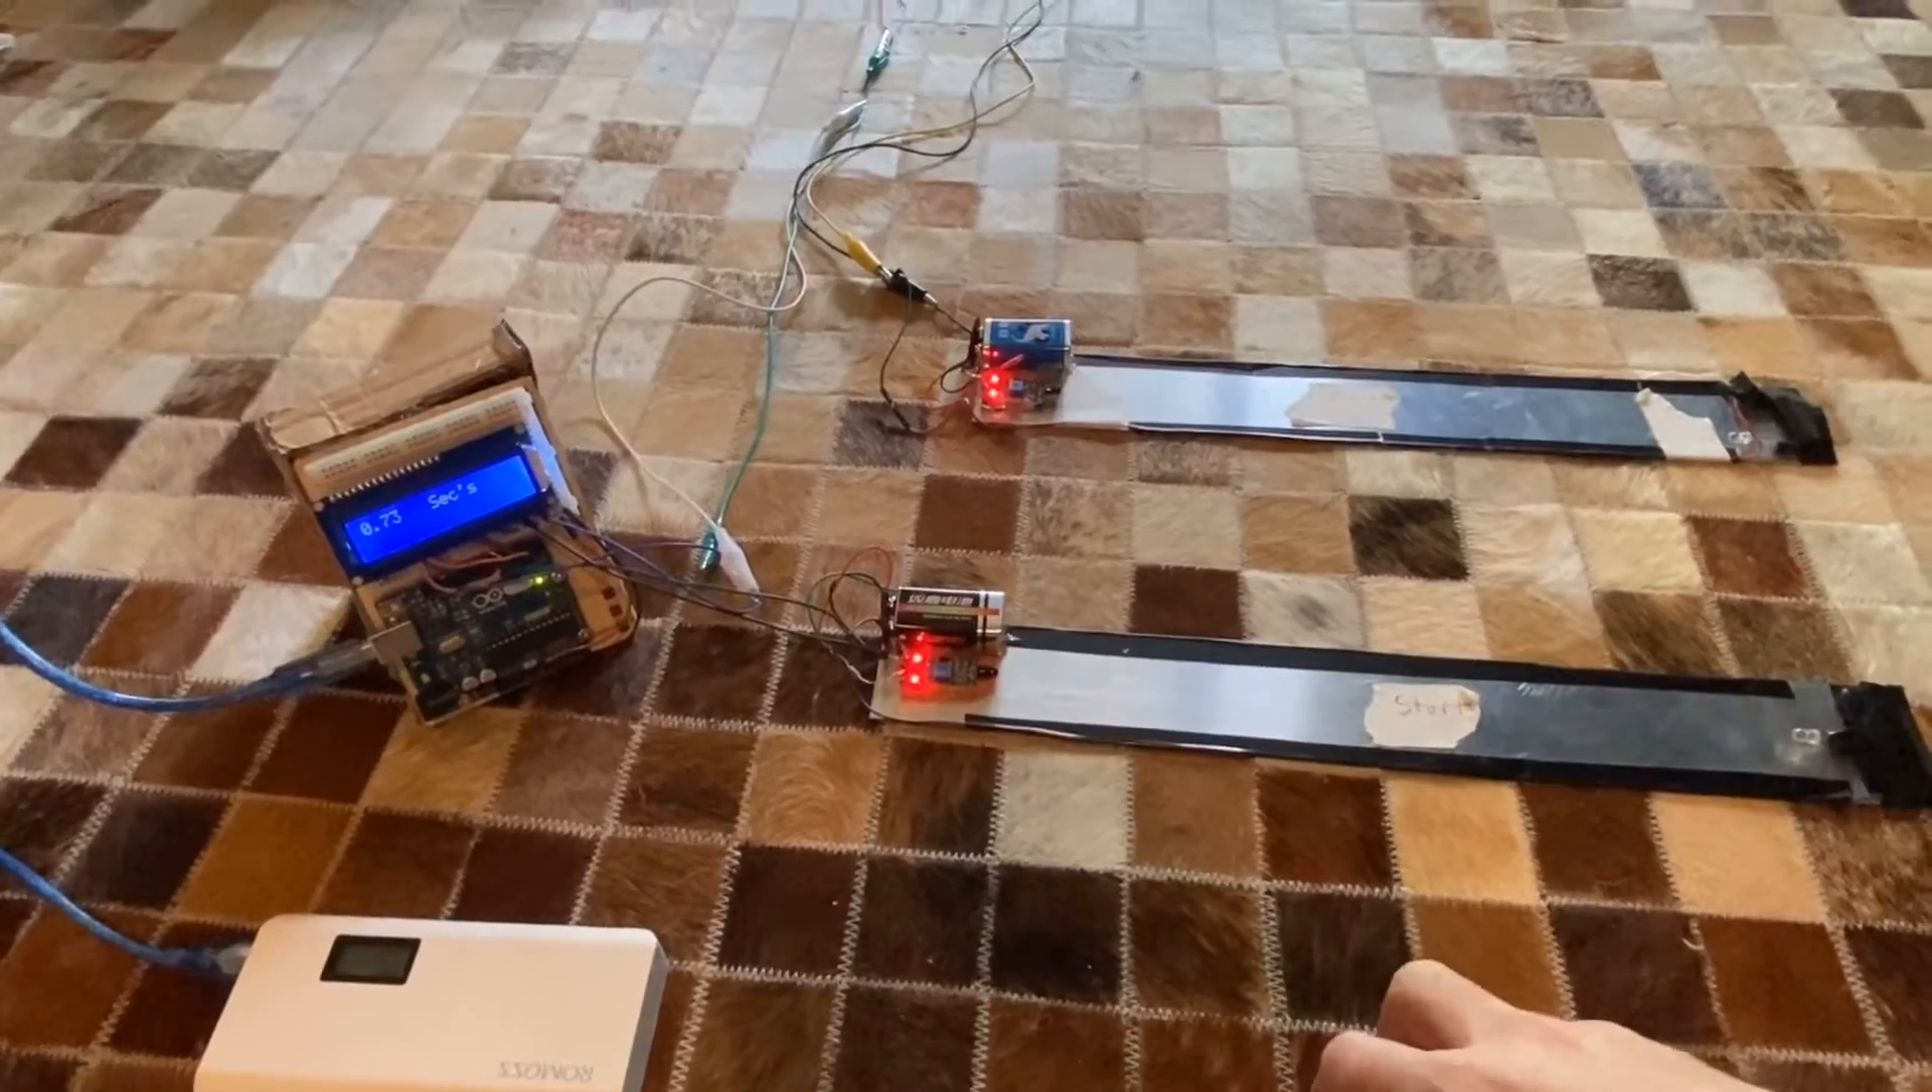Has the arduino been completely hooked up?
Yes.